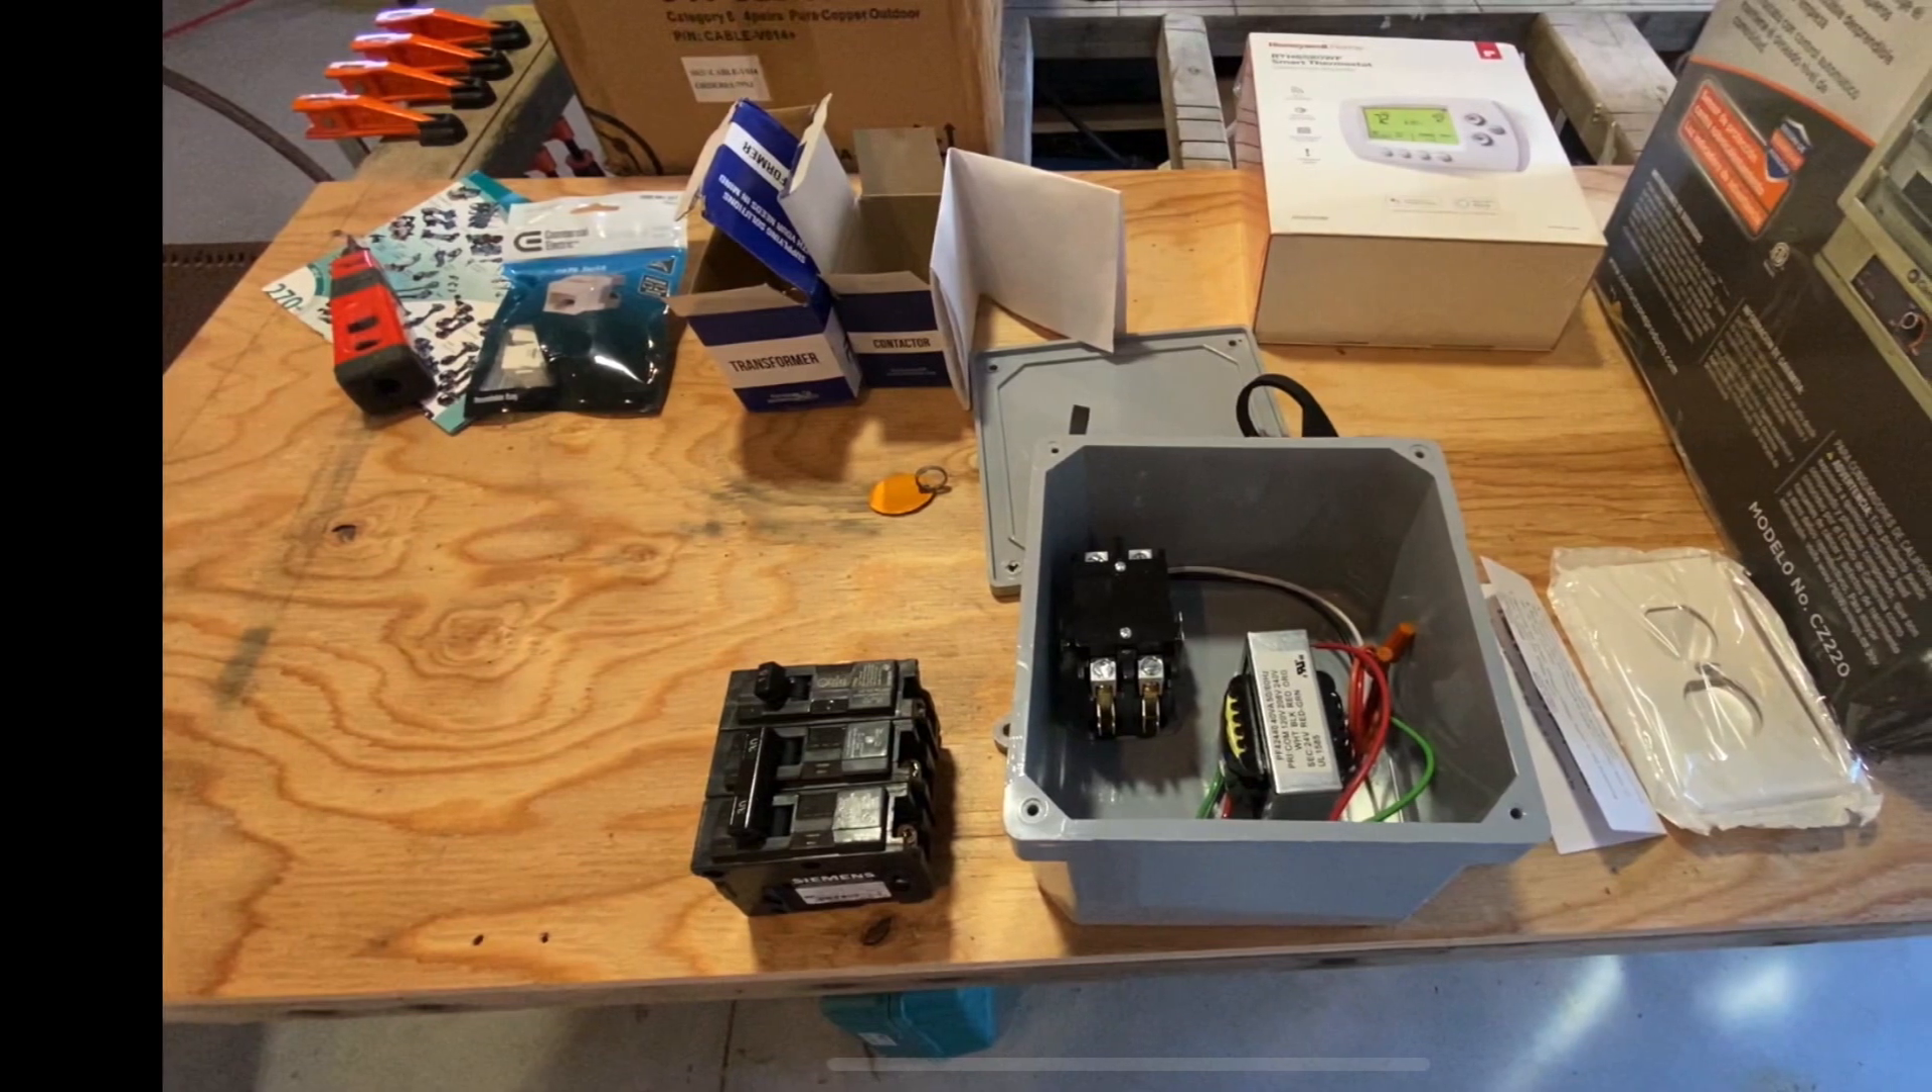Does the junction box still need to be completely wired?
Yes.